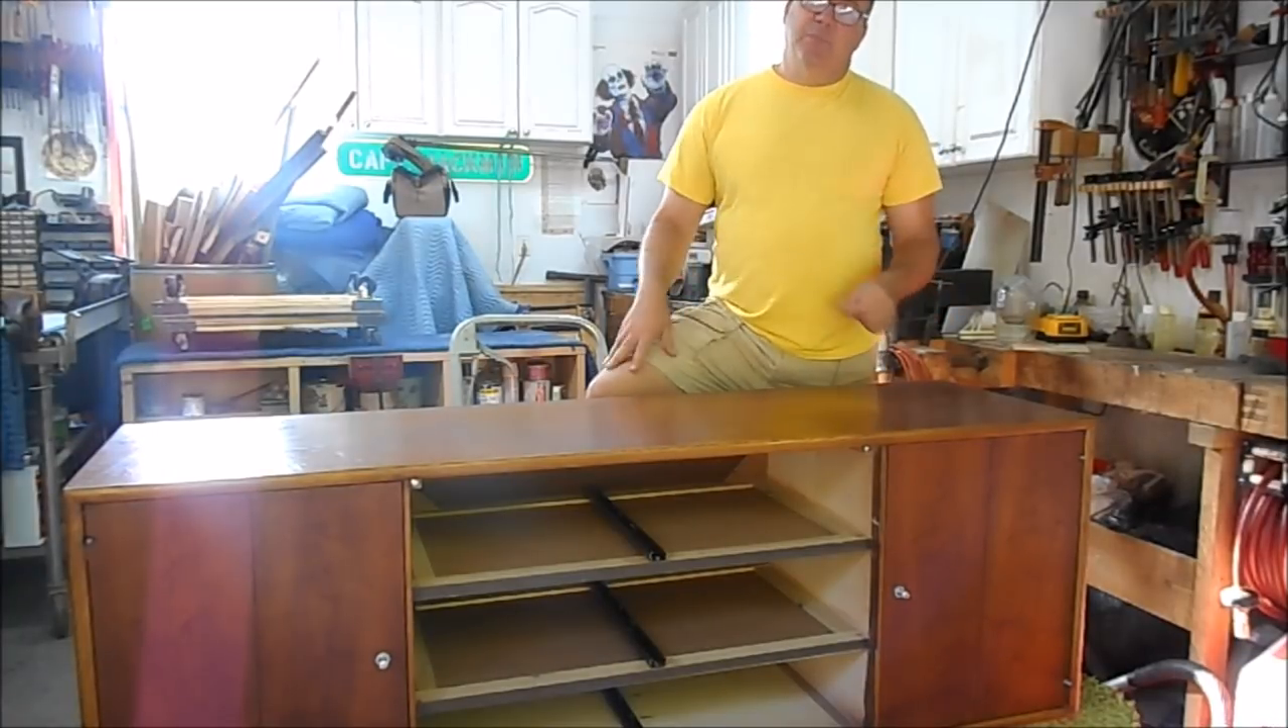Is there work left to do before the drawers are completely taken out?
No.